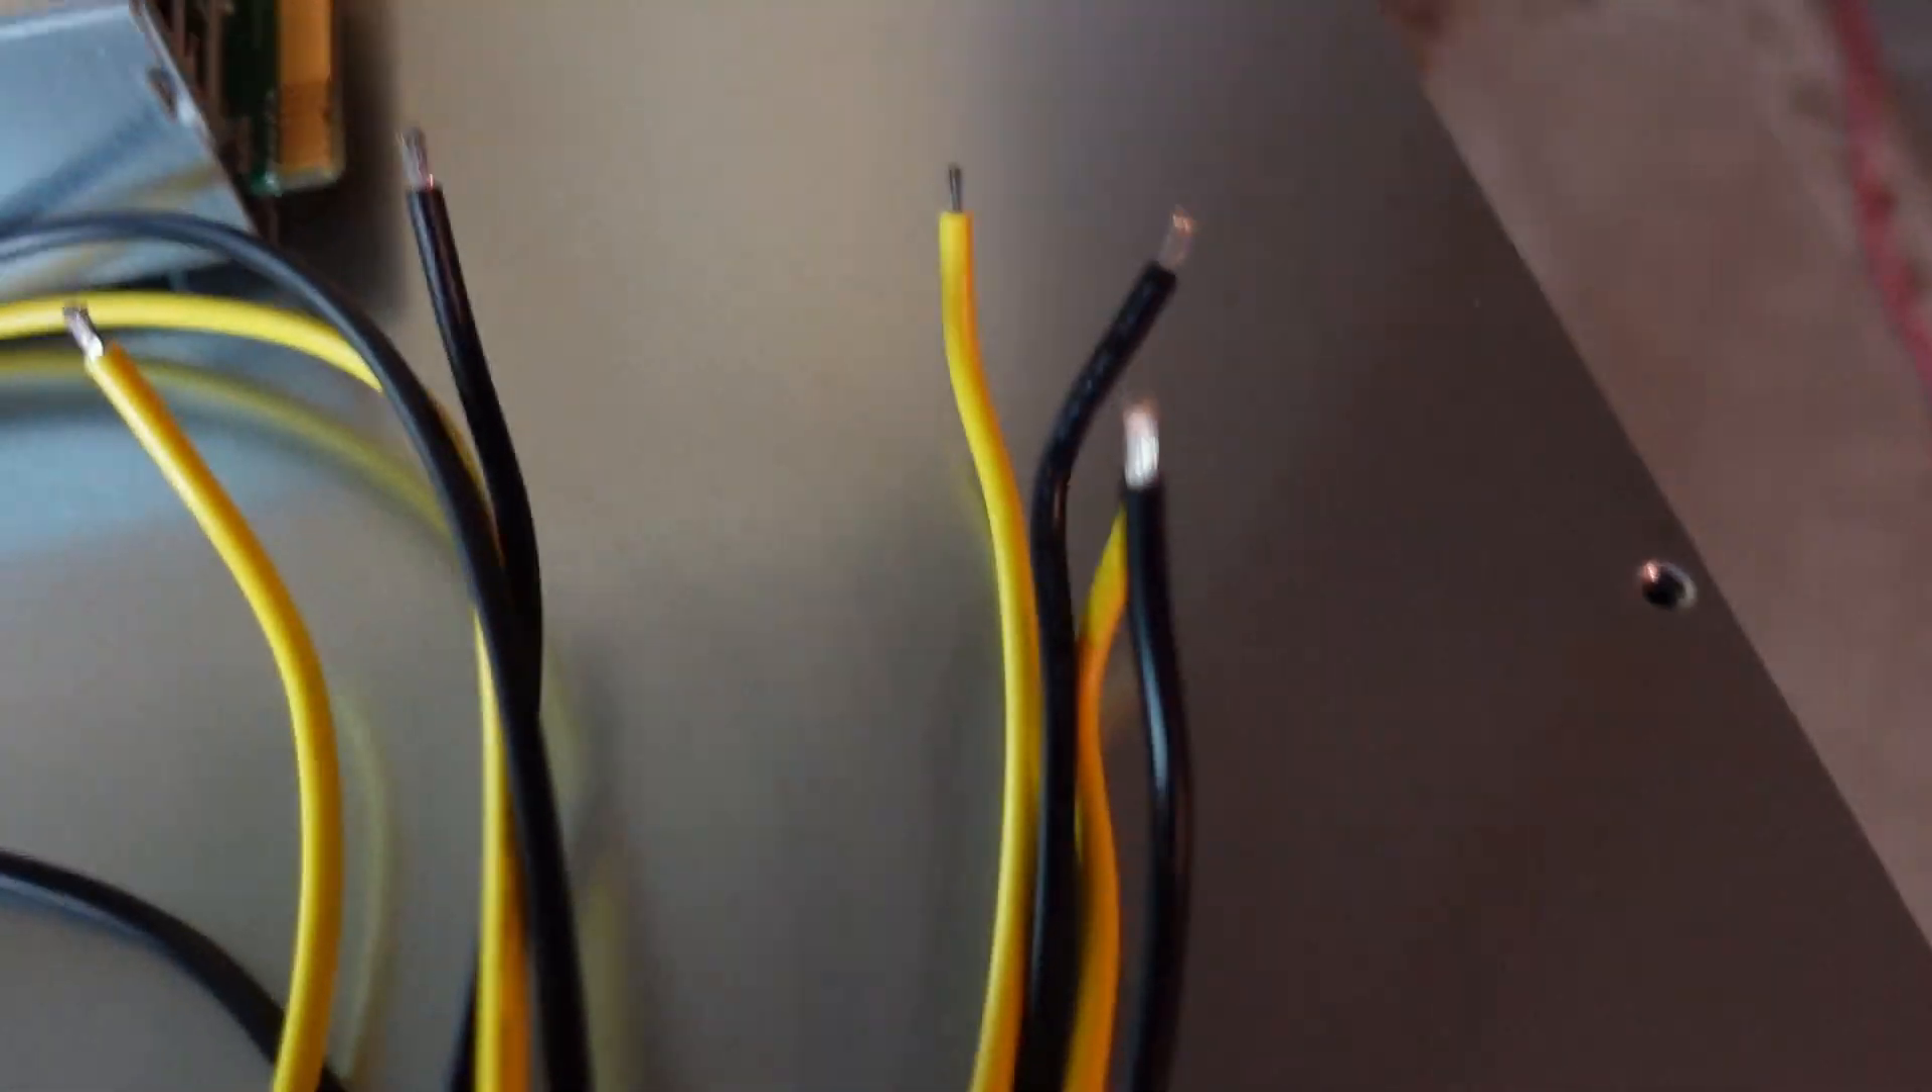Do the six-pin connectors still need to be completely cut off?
No.